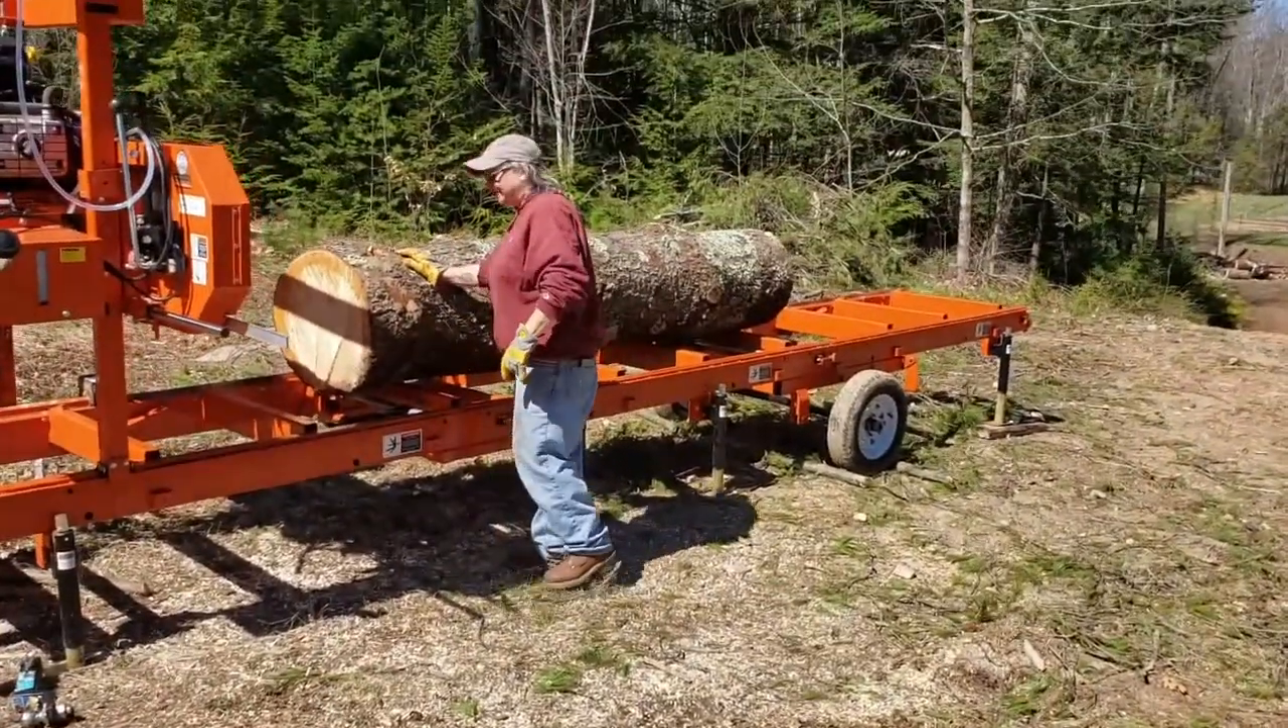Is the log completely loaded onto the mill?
Yes.